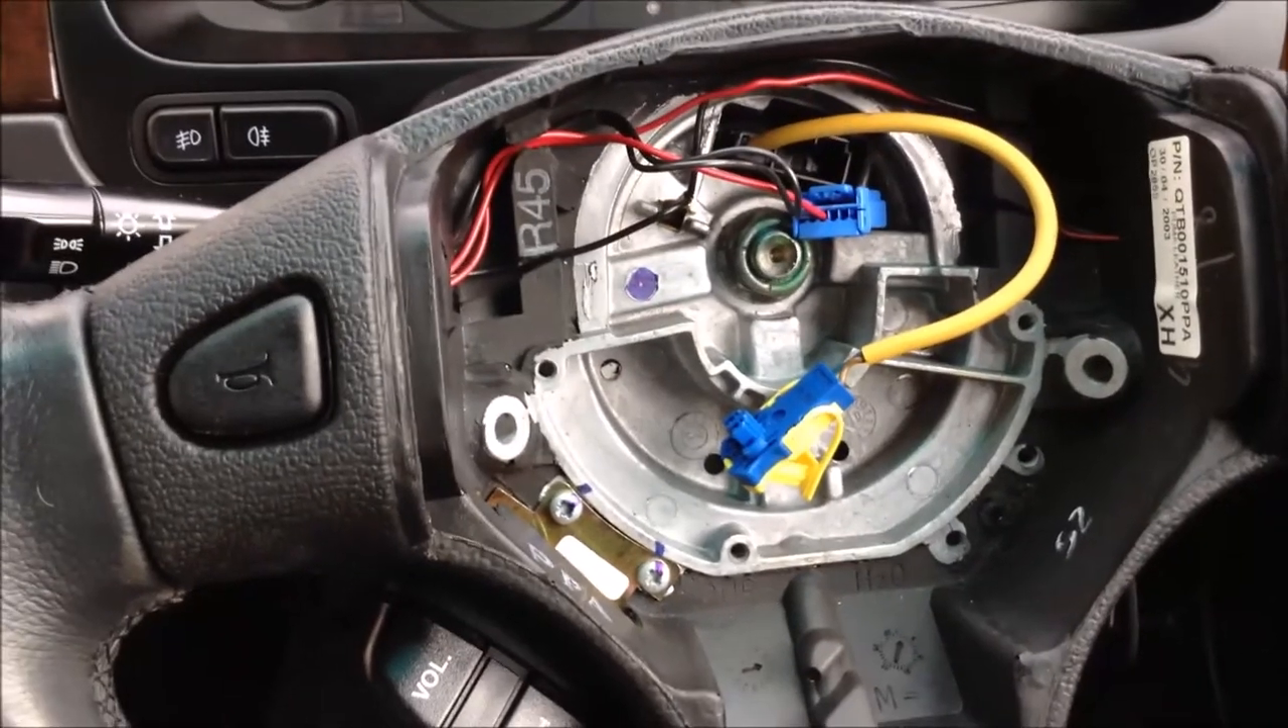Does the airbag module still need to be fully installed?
Yes.